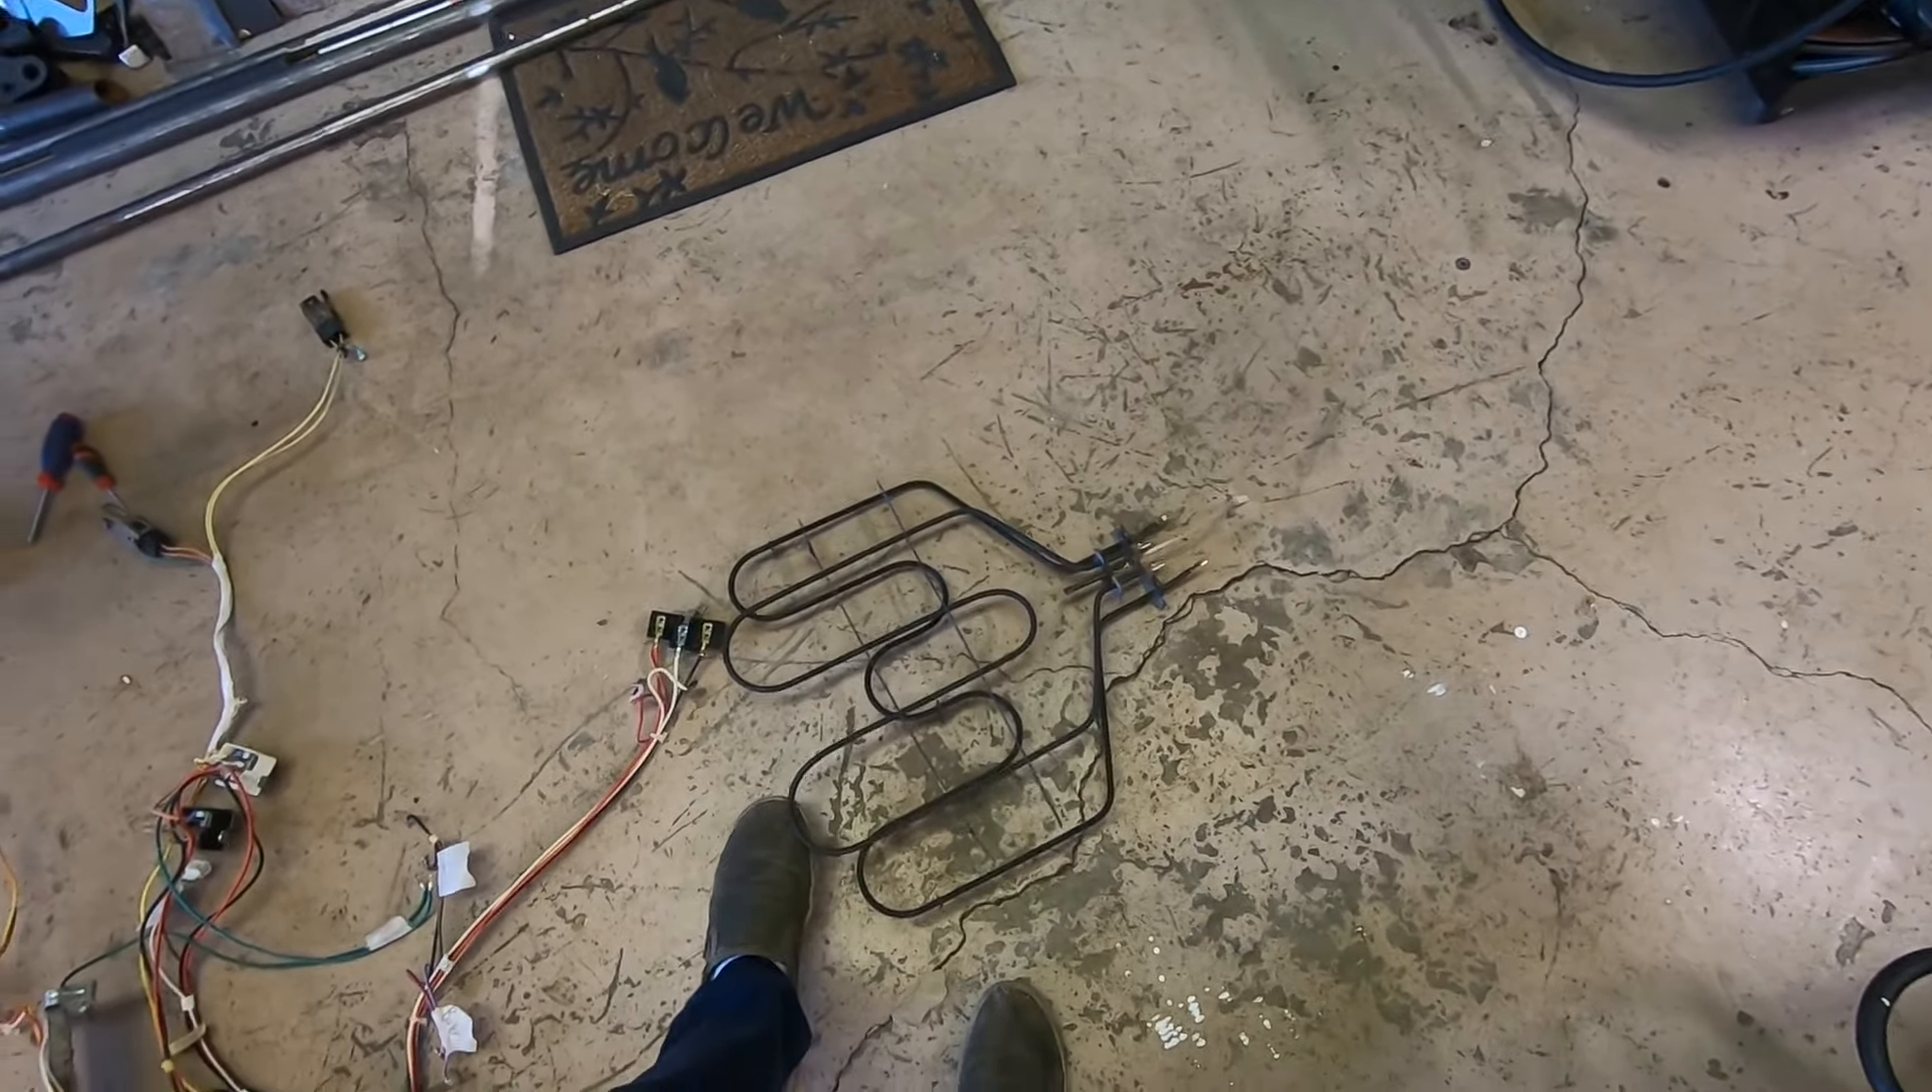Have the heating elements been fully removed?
Yes.